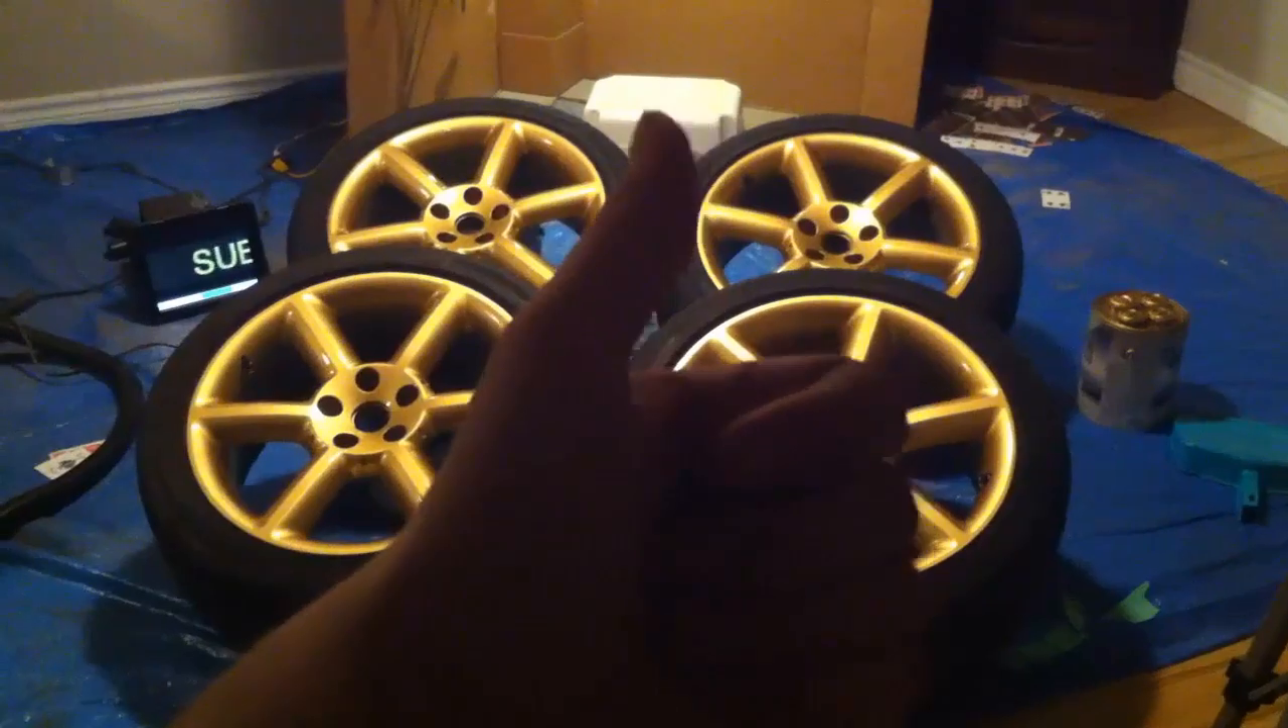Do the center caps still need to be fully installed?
Yes.